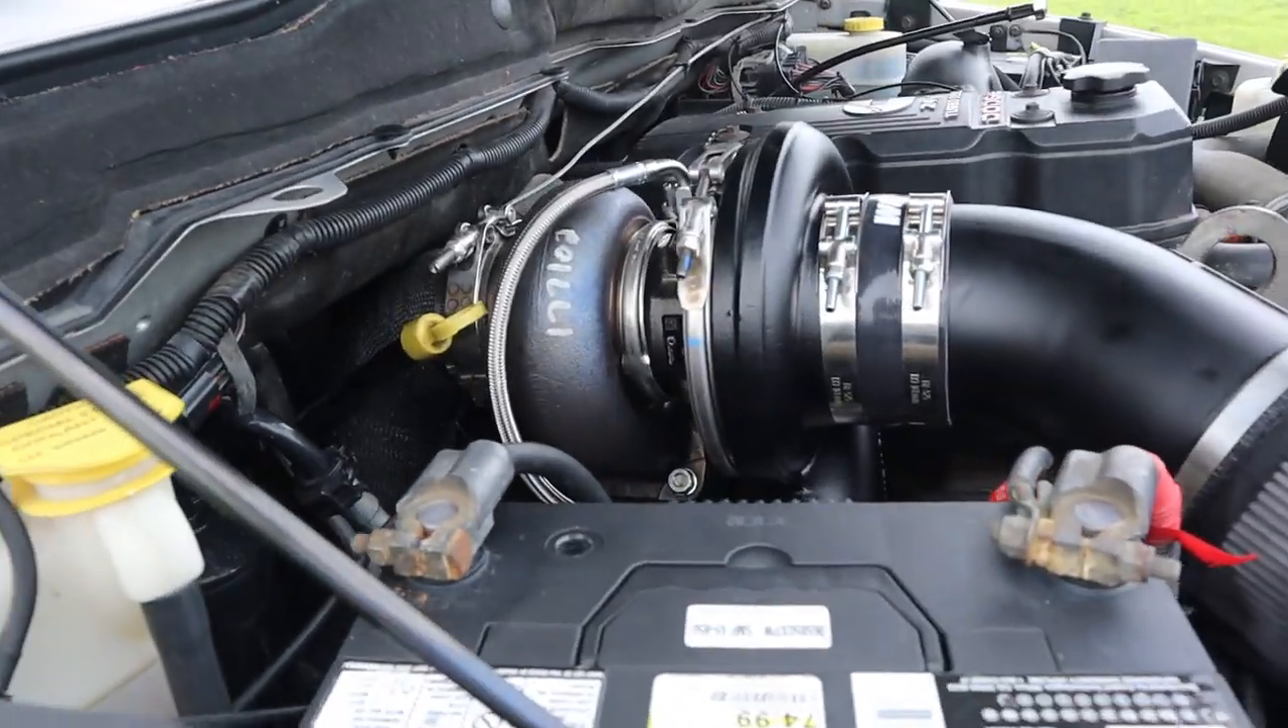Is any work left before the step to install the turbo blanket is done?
Yes.